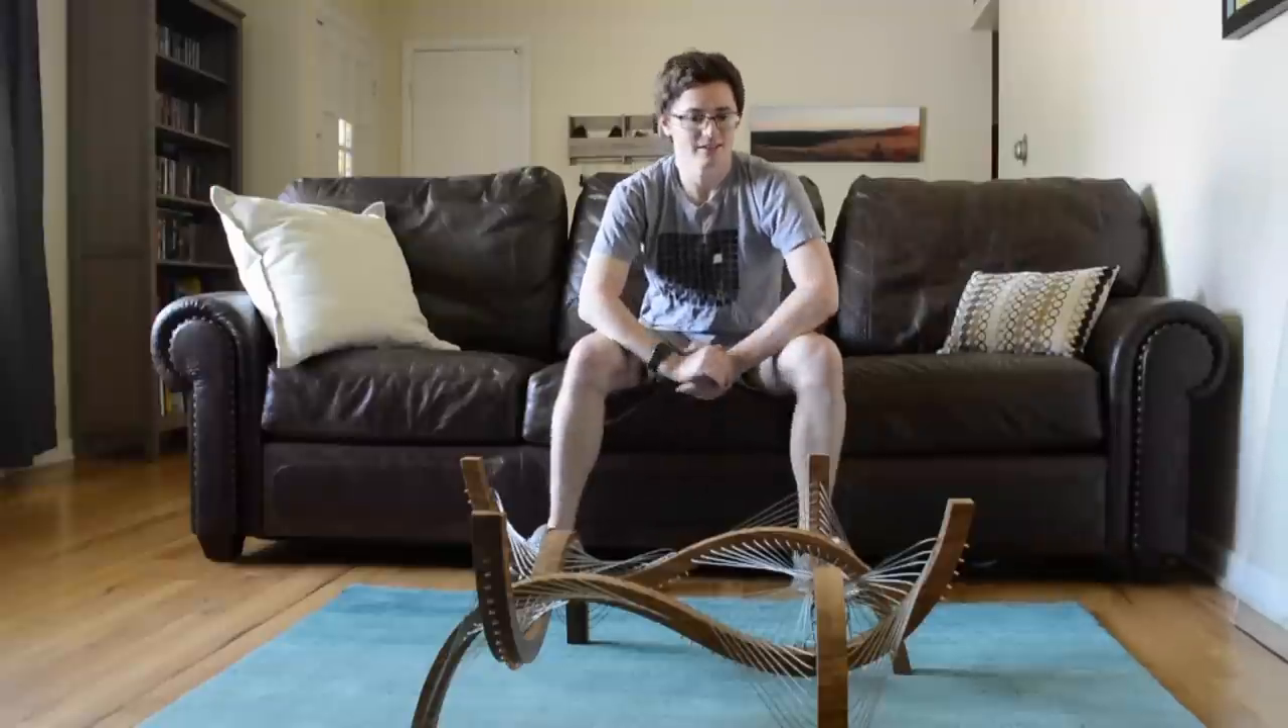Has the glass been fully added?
No.